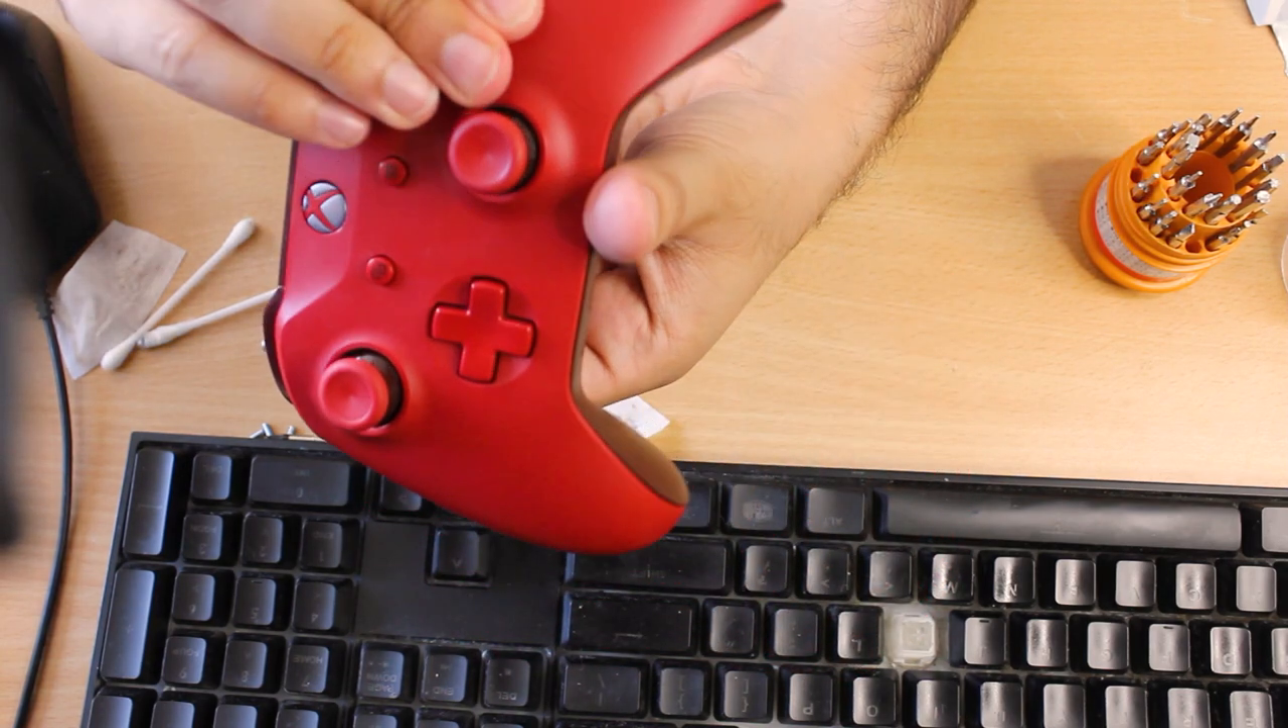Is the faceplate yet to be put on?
No.